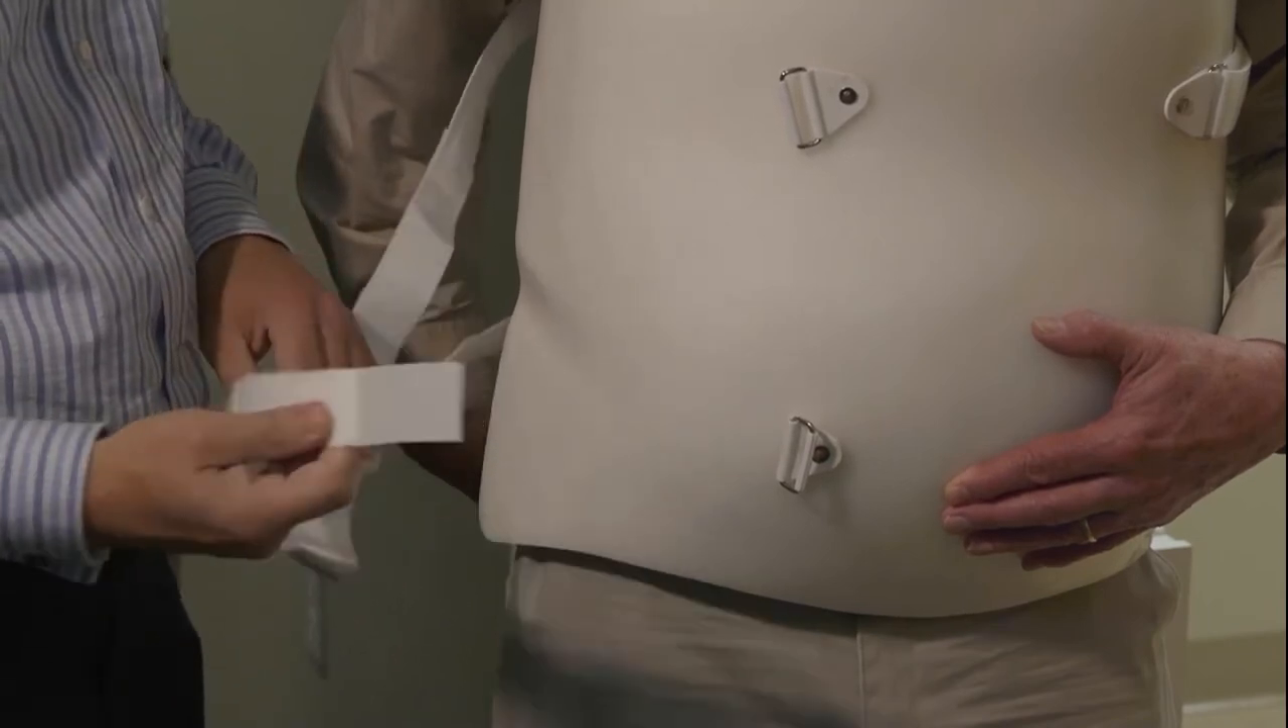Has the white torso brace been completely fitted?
No.